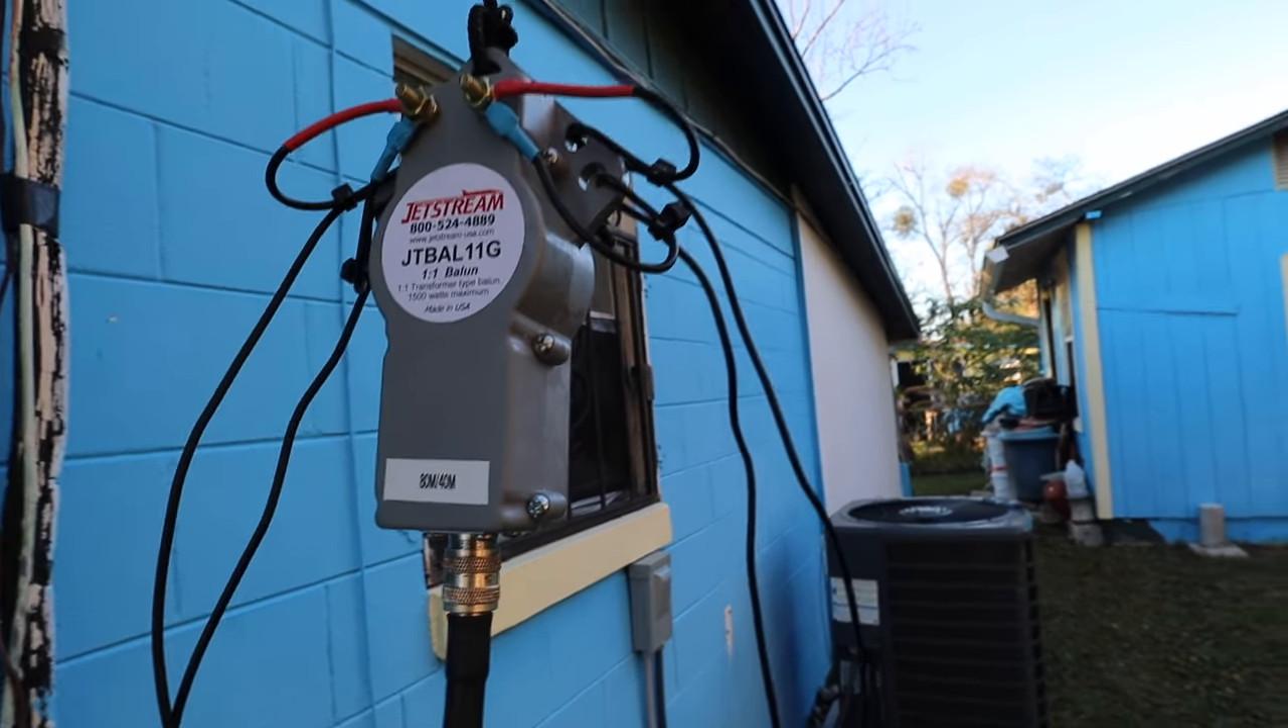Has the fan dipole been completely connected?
Yes.